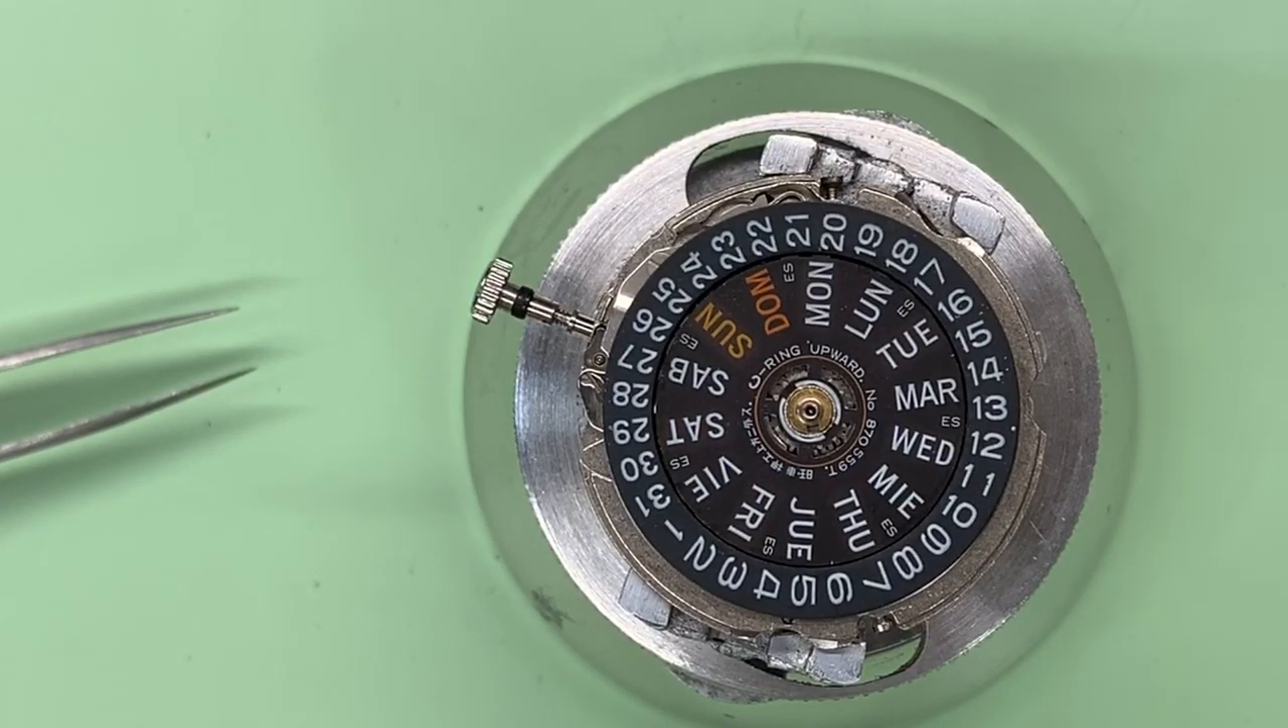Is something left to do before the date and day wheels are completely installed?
No.